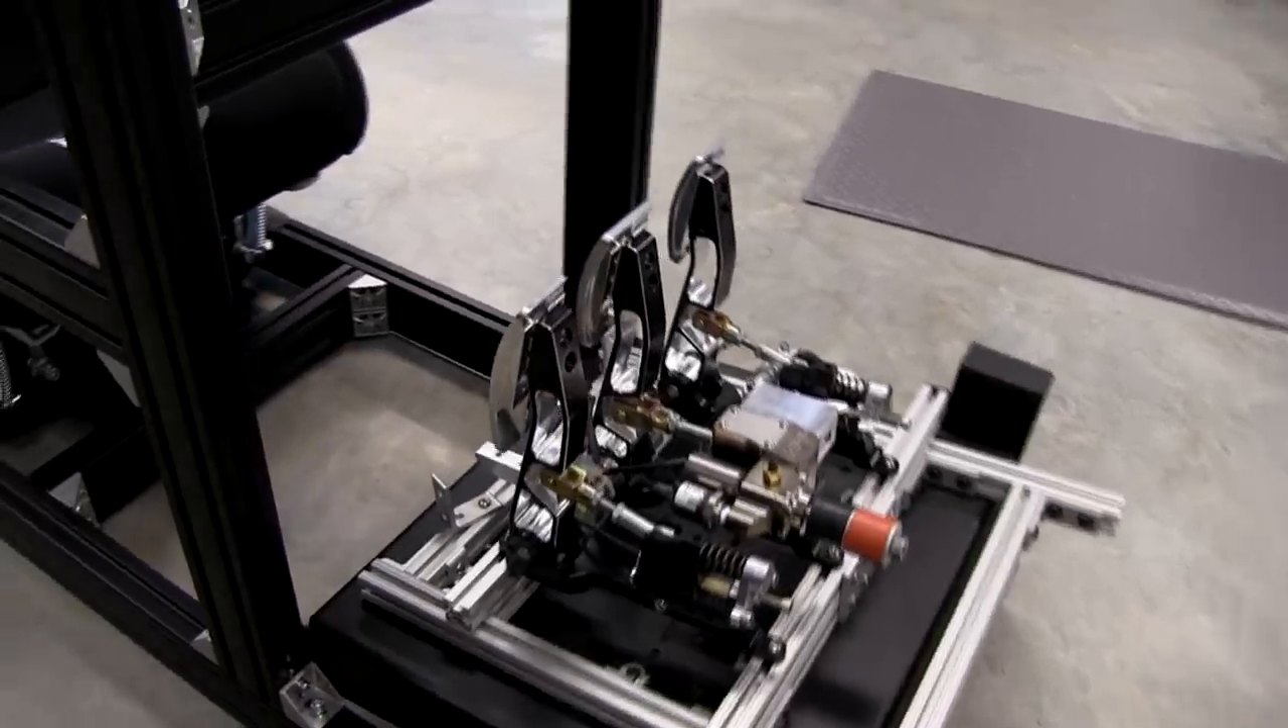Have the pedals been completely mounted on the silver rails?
Yes.